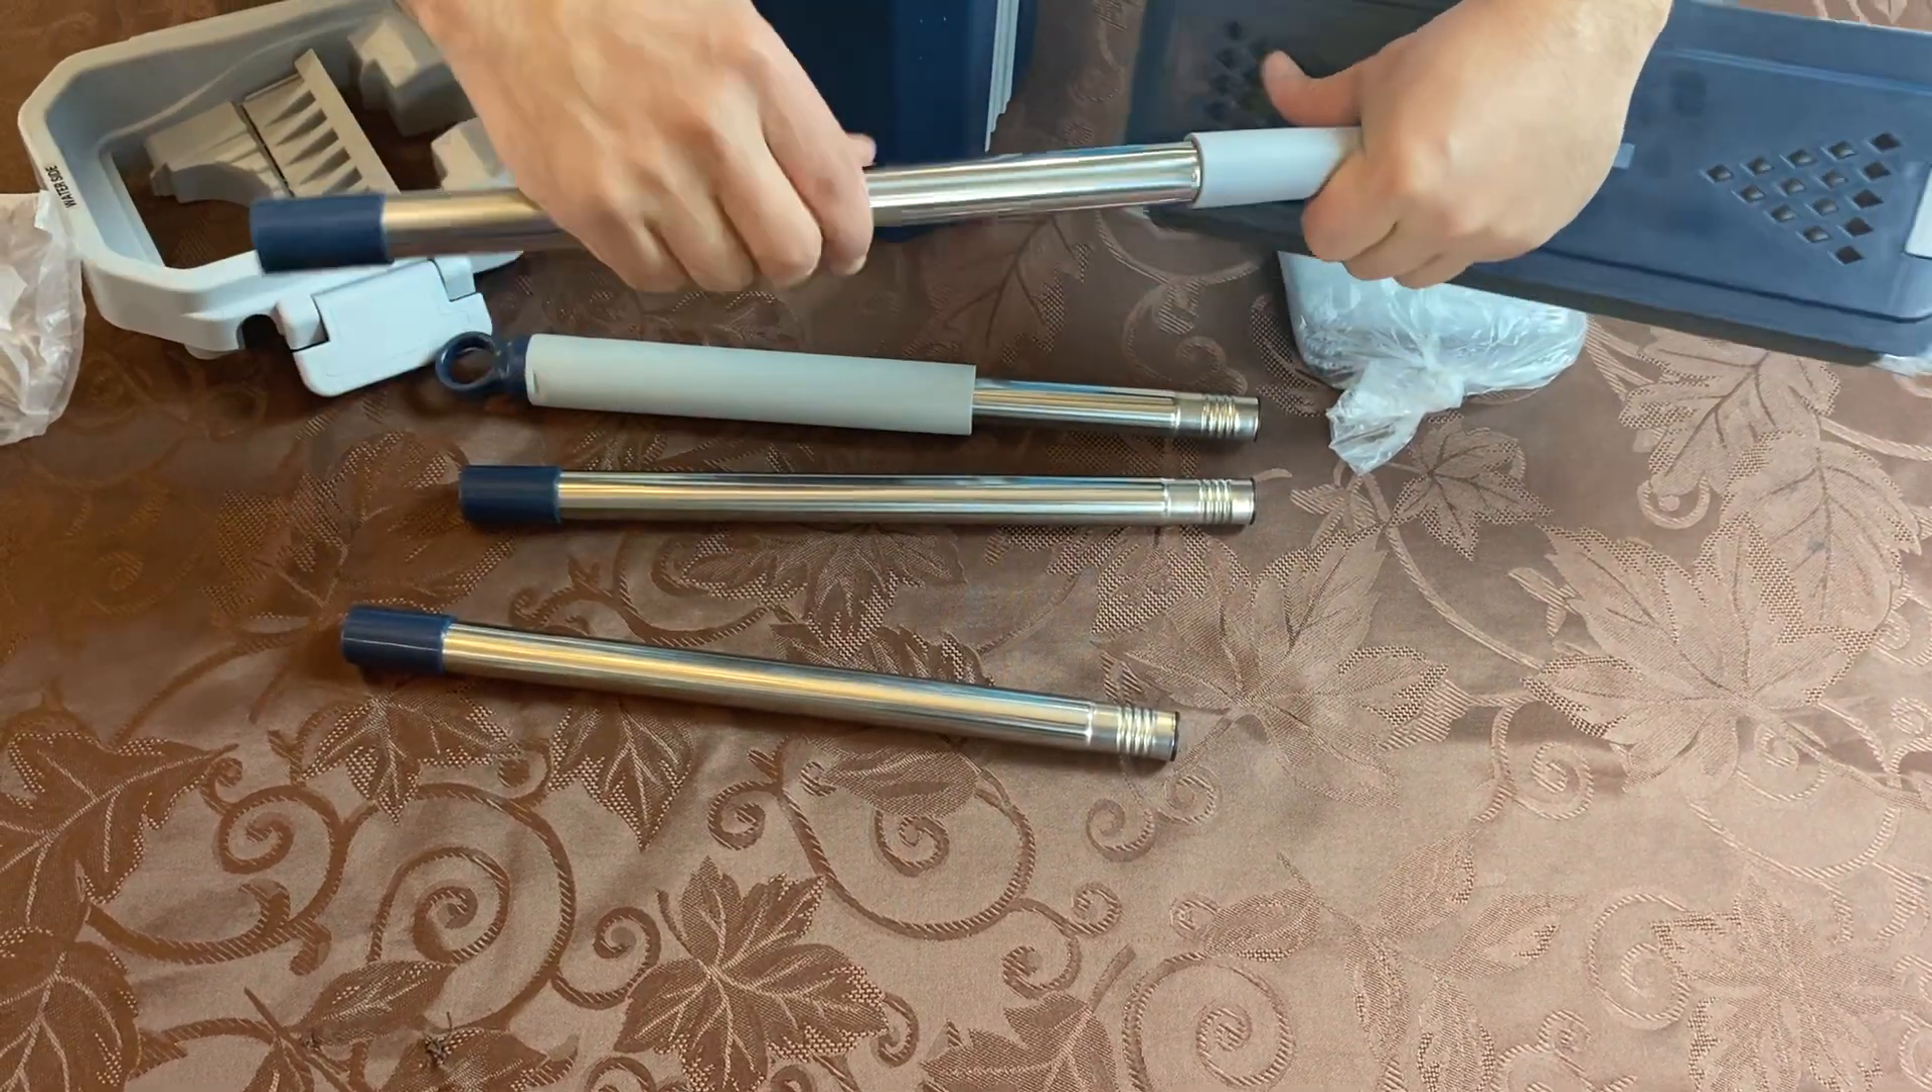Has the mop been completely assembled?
No.